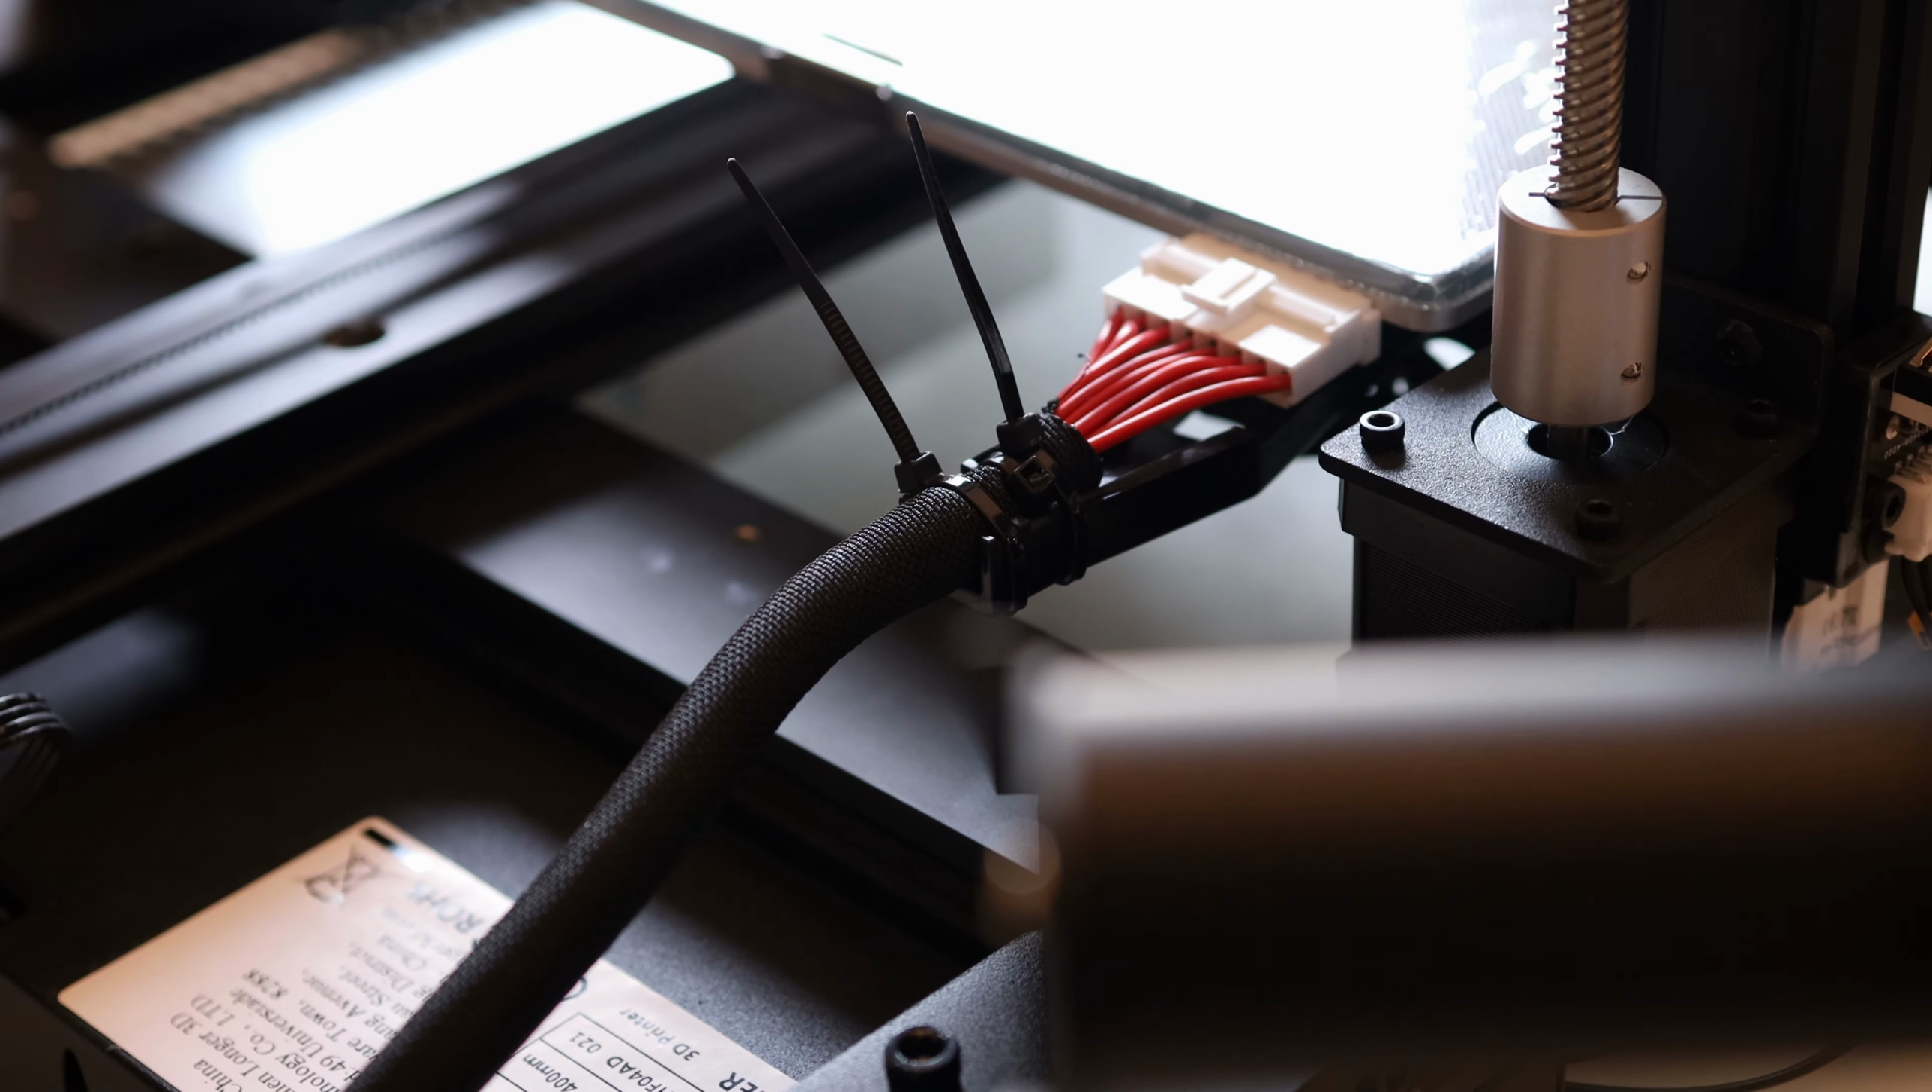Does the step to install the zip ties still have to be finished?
No.